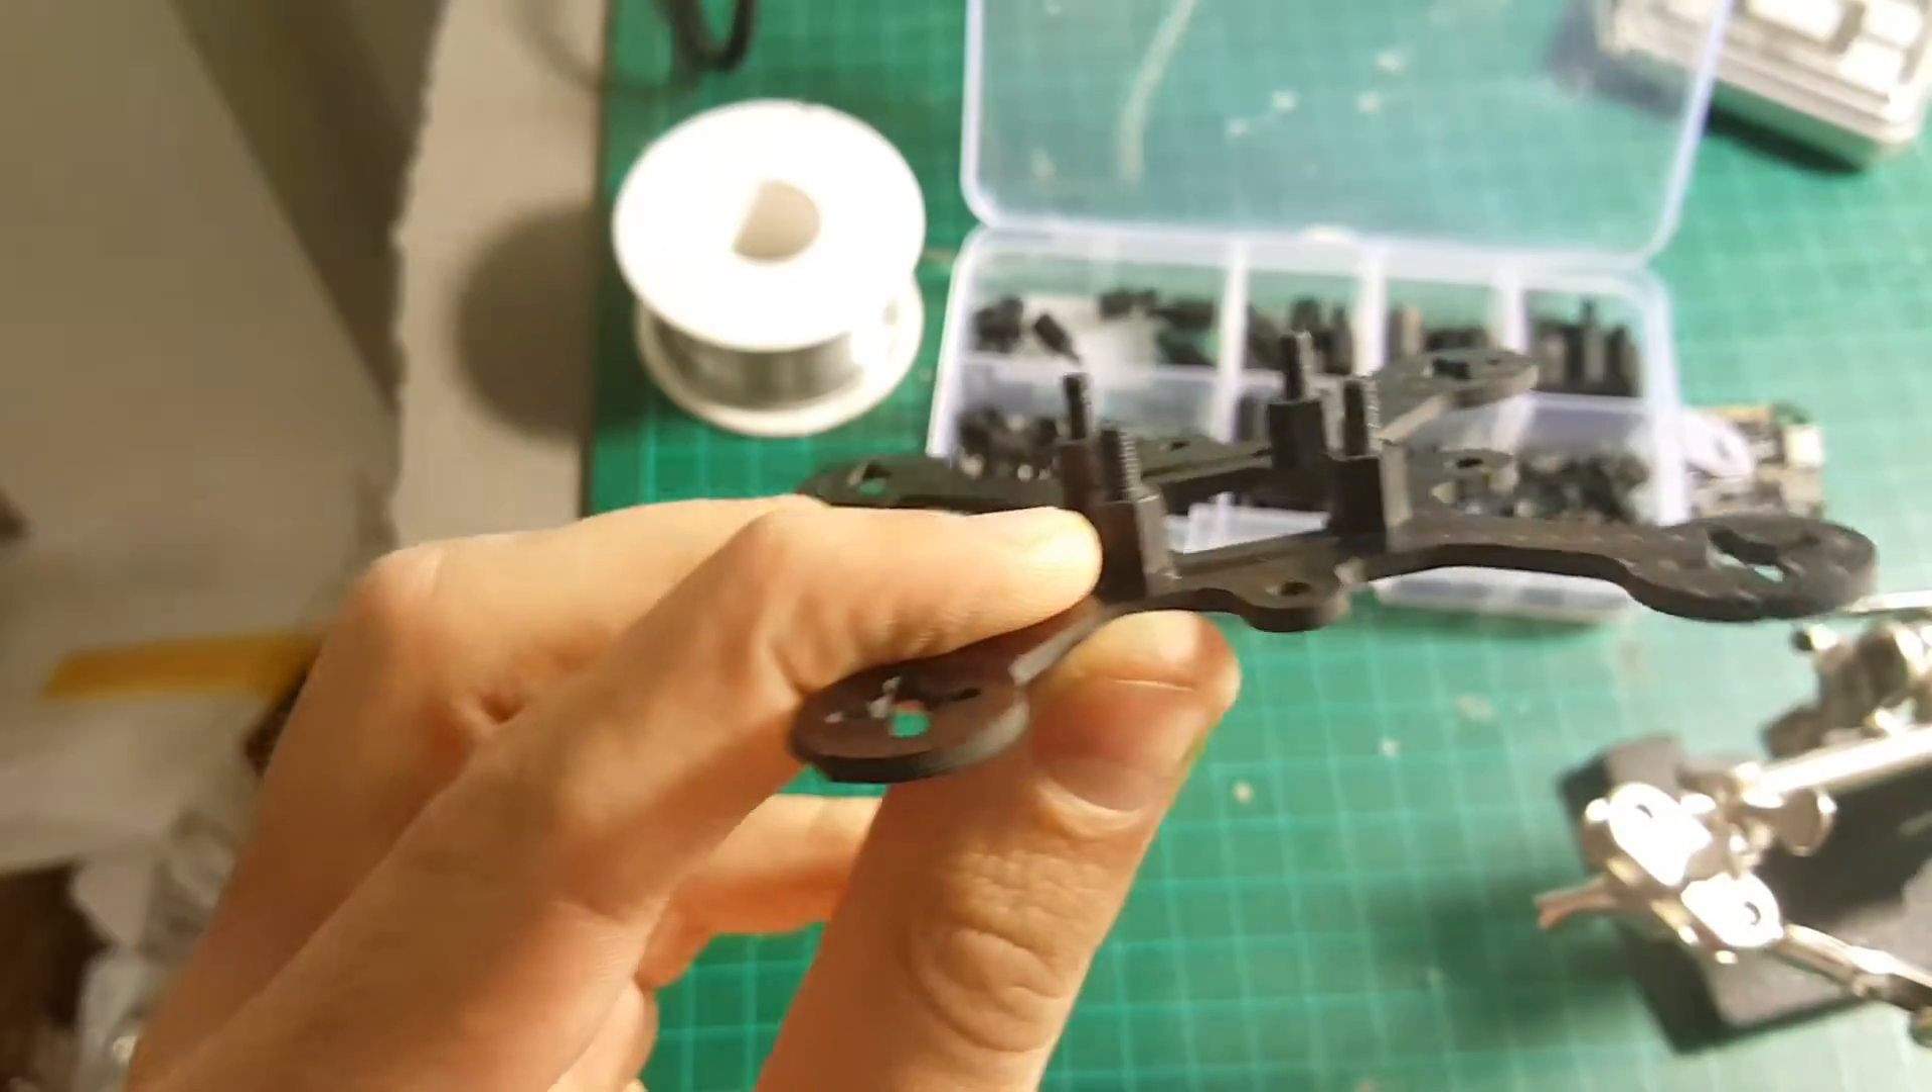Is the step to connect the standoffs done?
Yes.